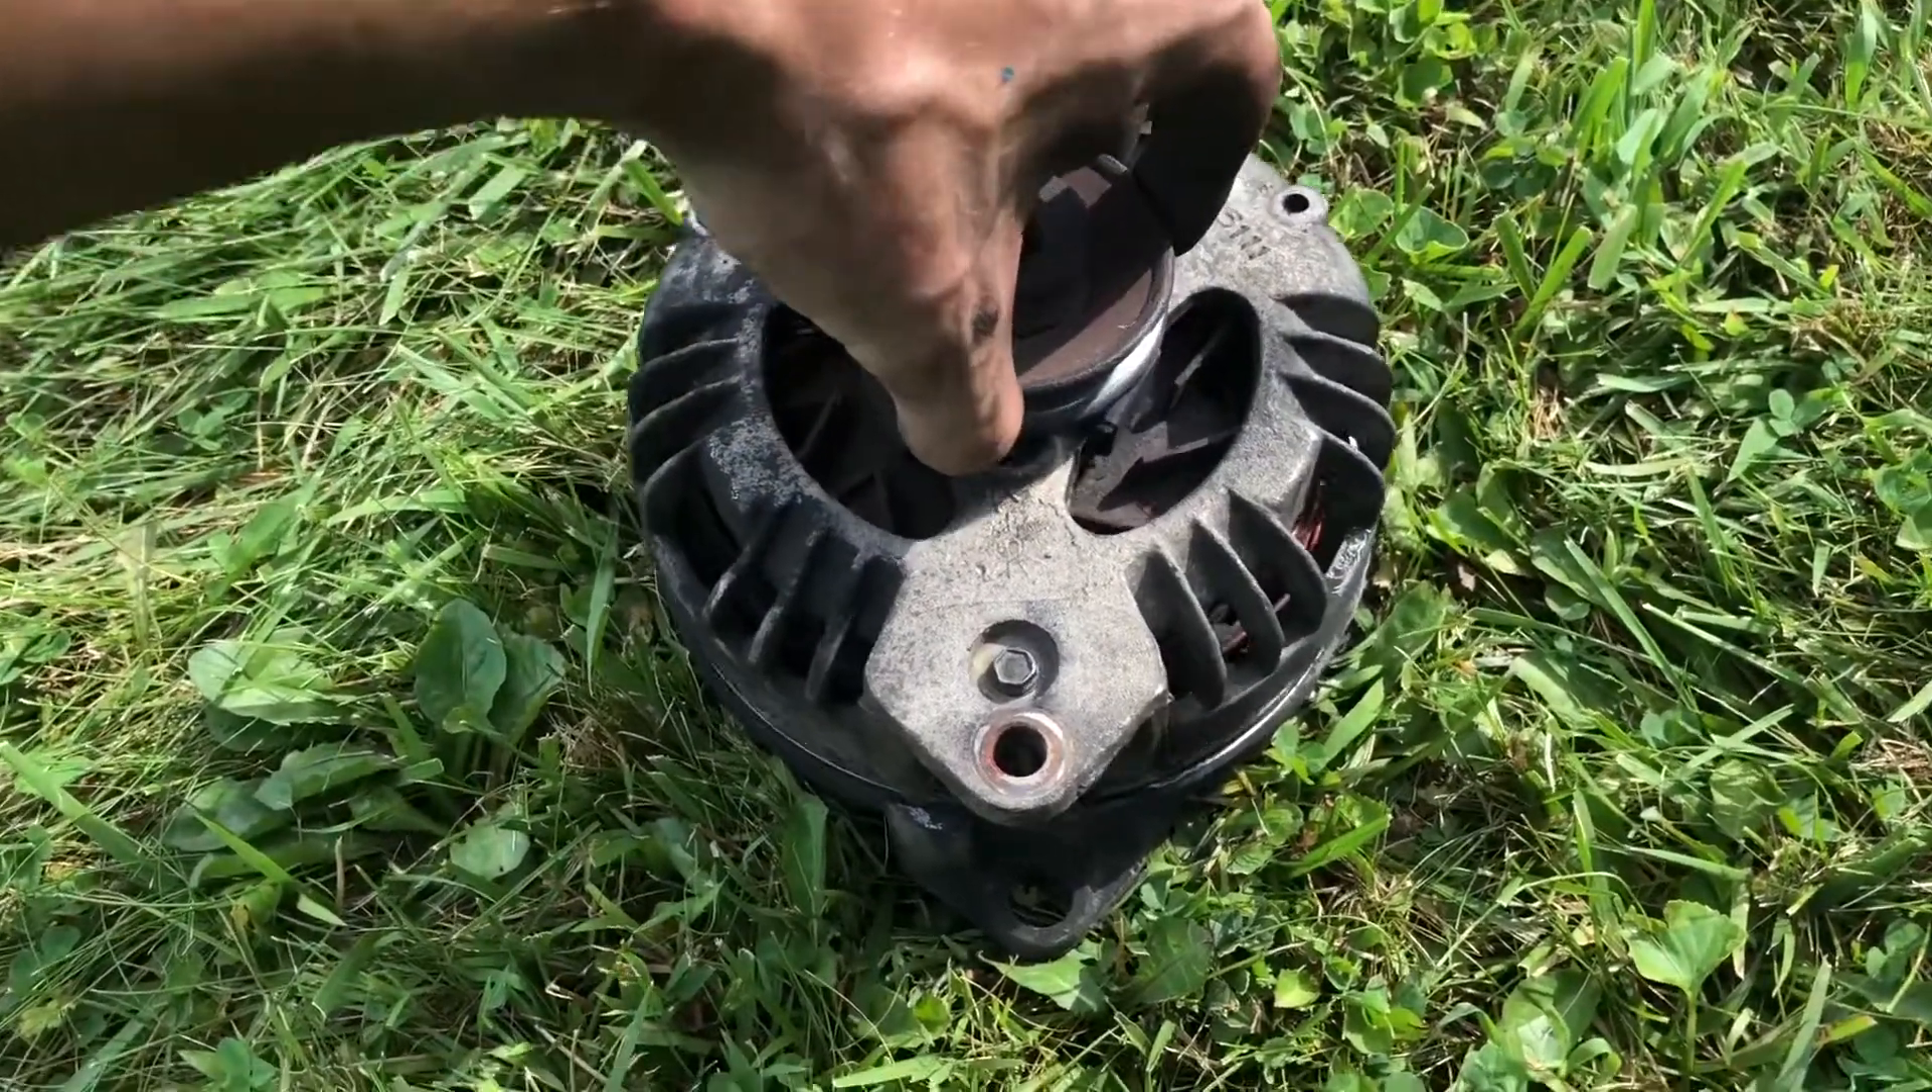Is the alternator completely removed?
Yes.